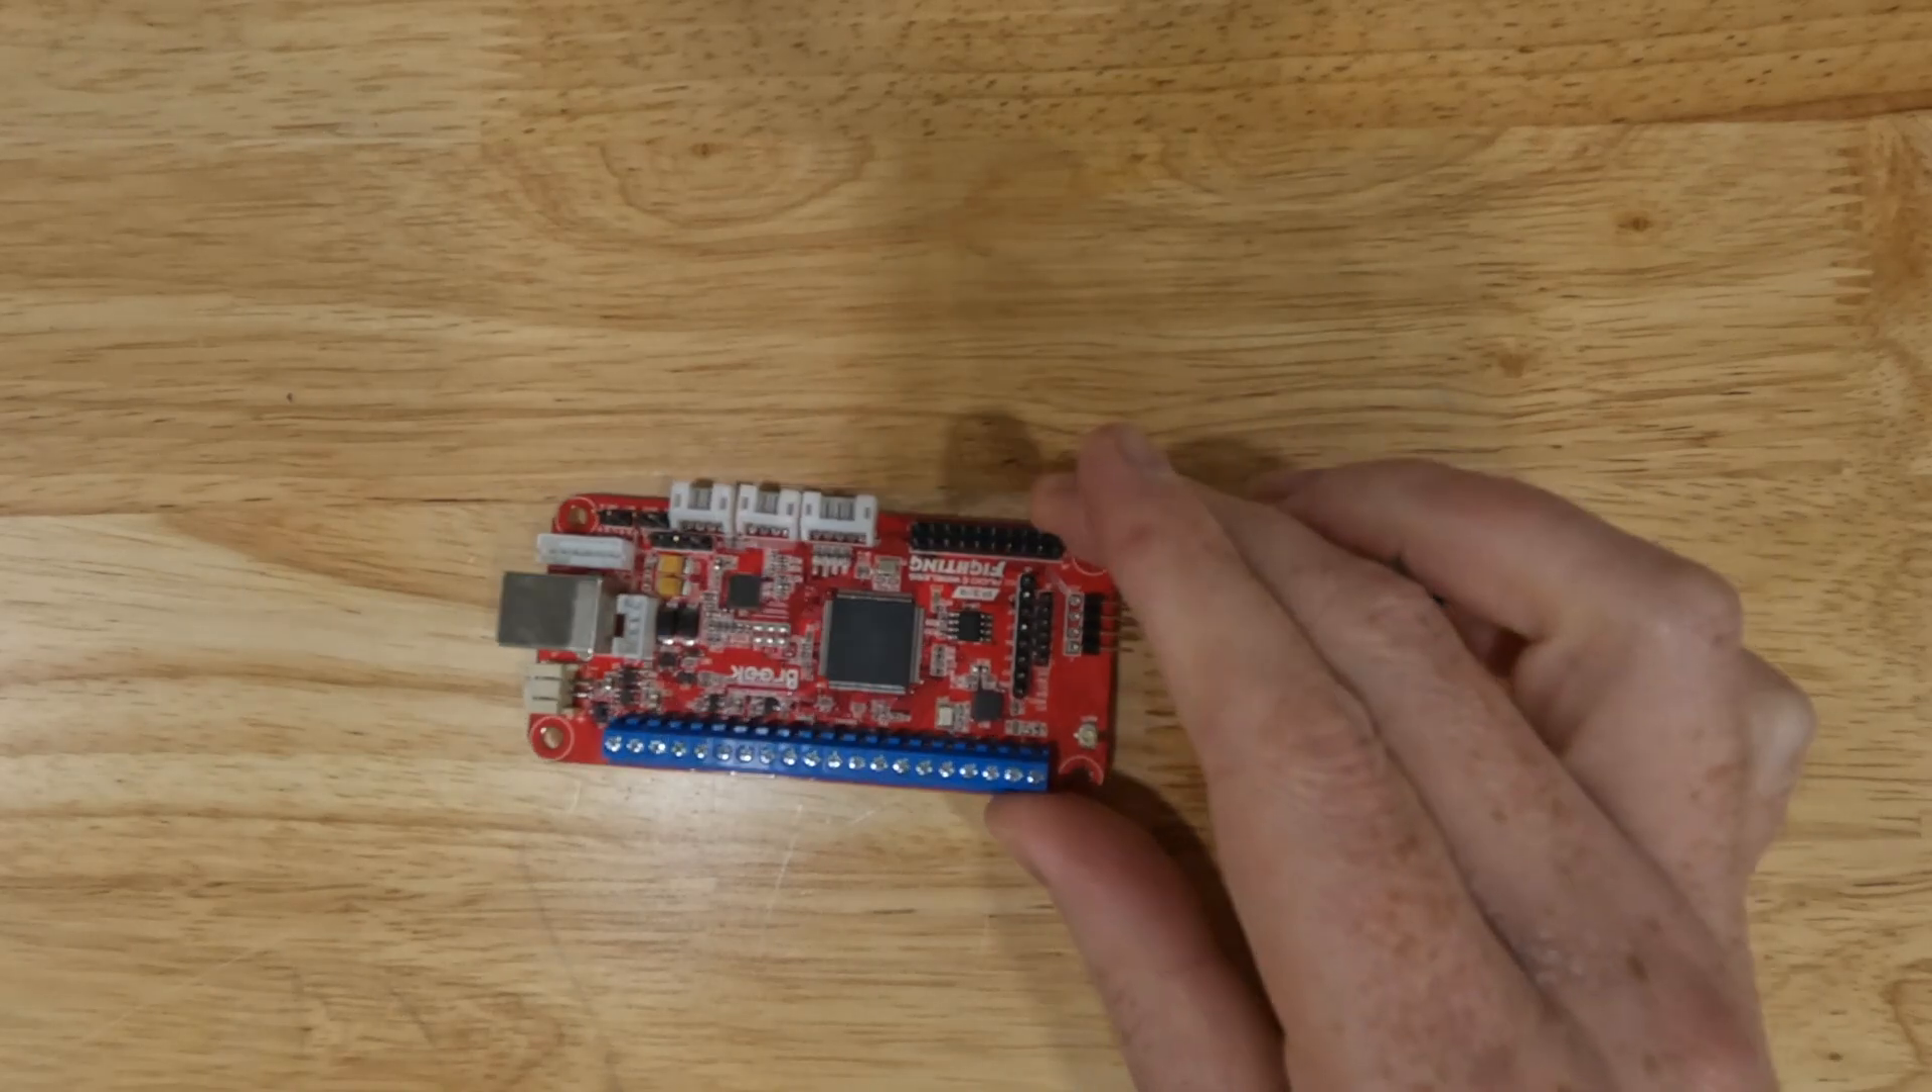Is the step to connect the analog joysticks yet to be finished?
Yes.